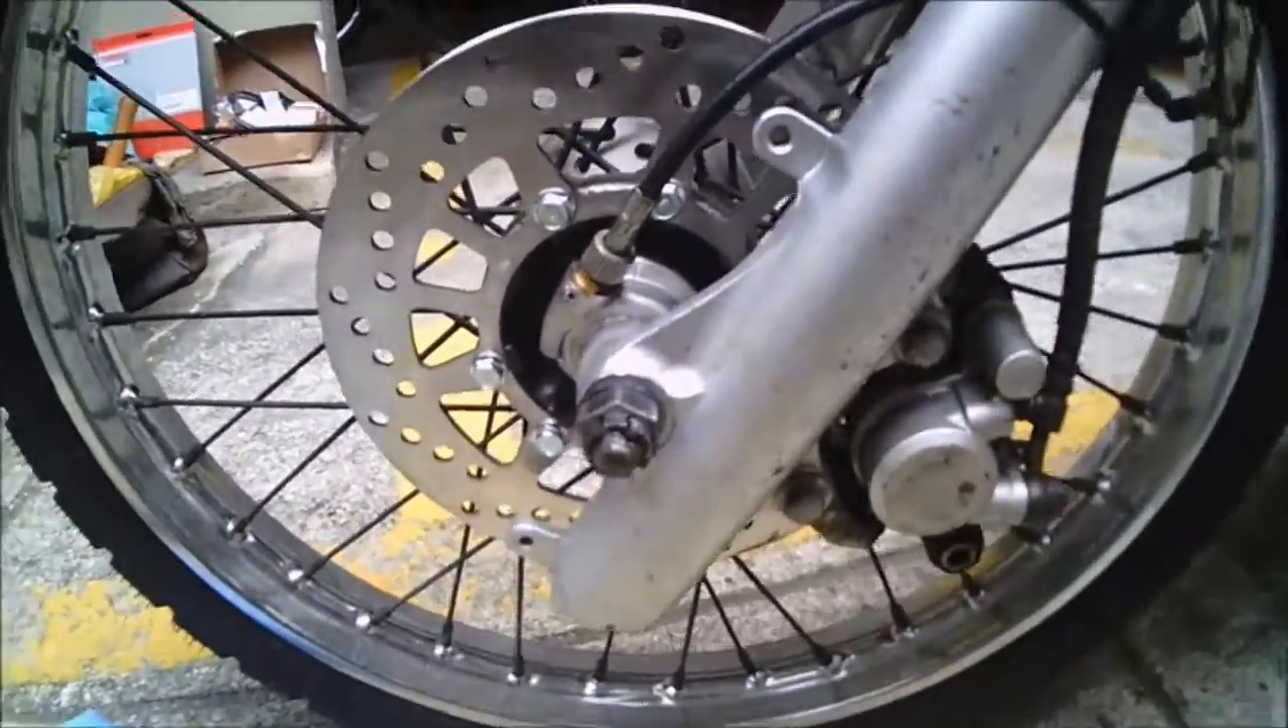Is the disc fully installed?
Yes.